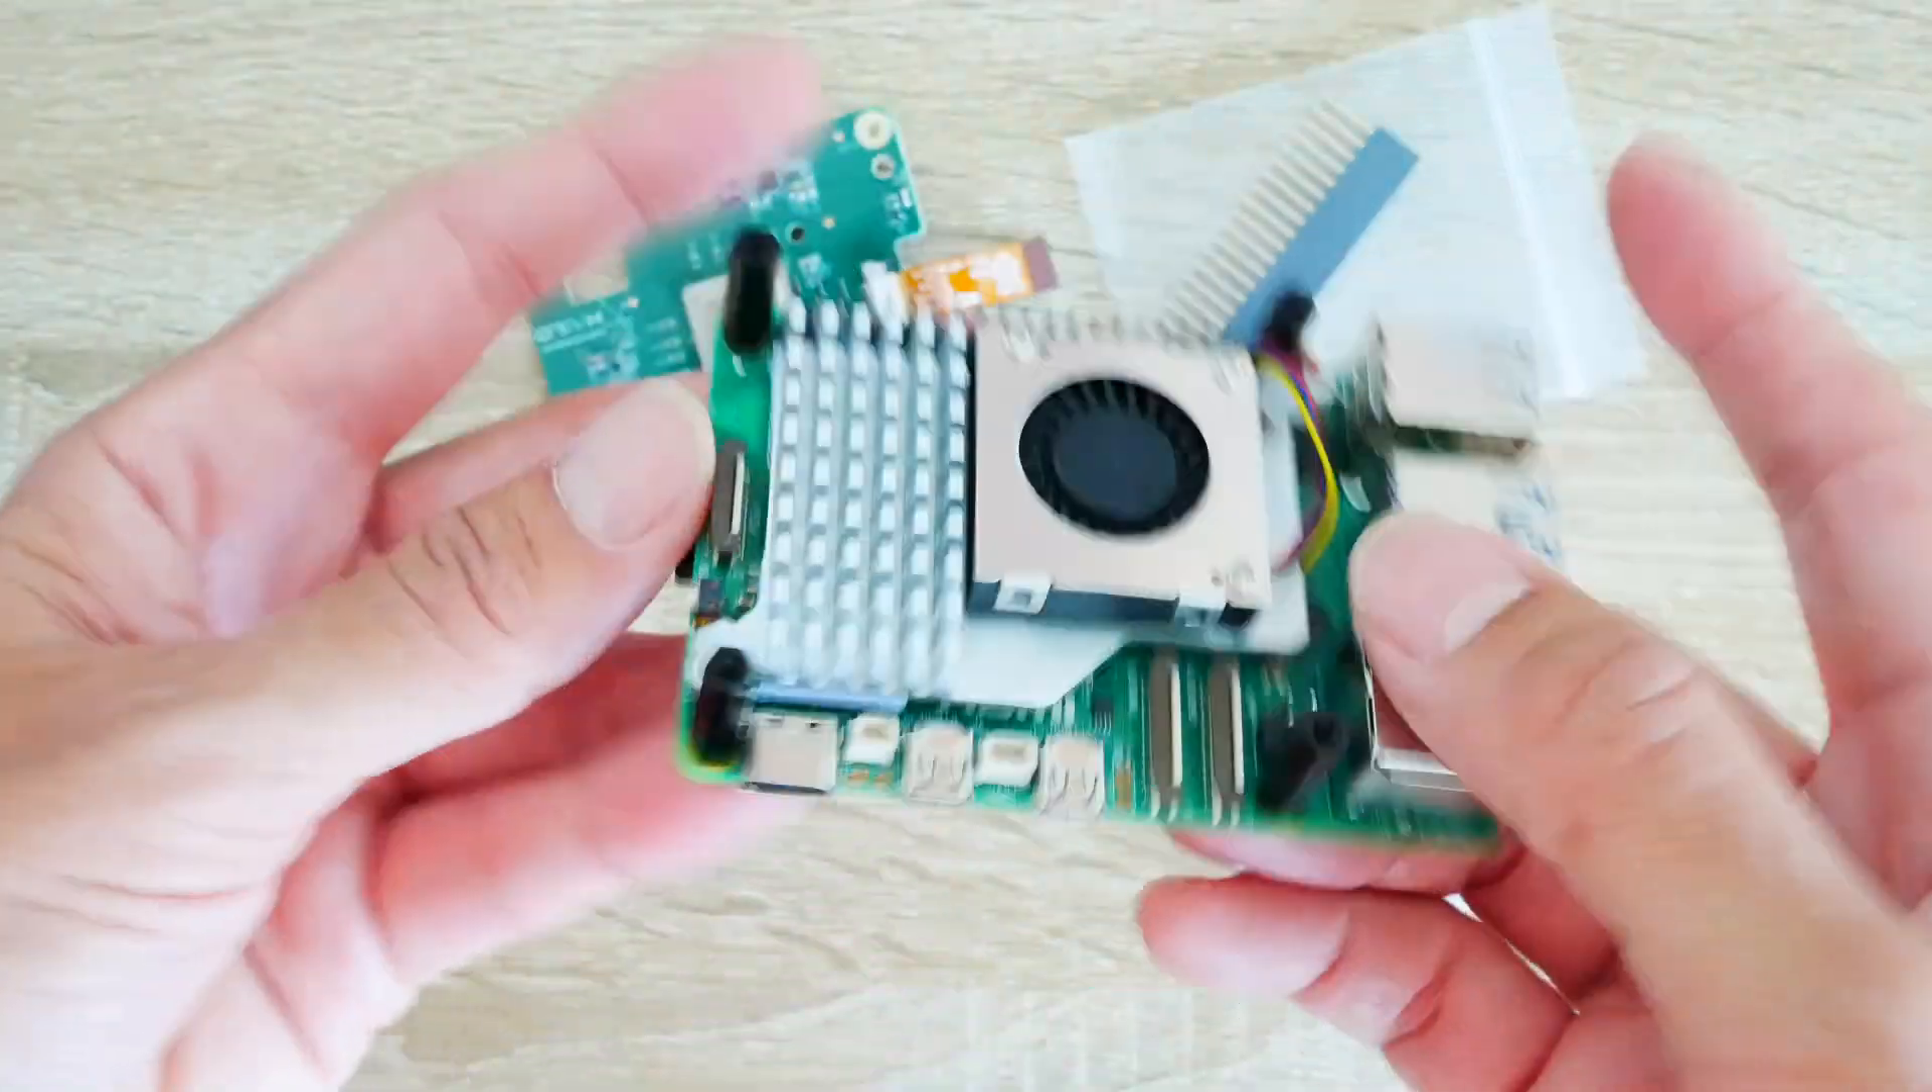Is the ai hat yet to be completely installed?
Yes.